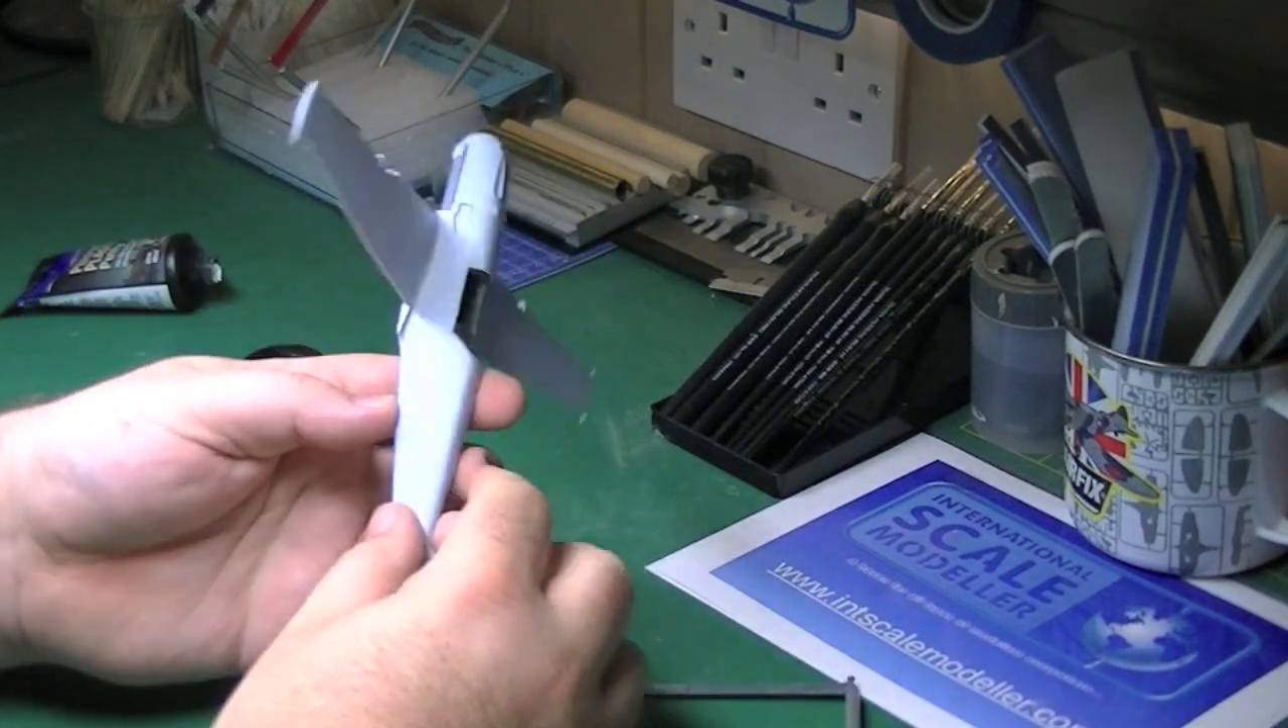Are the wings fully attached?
Yes.